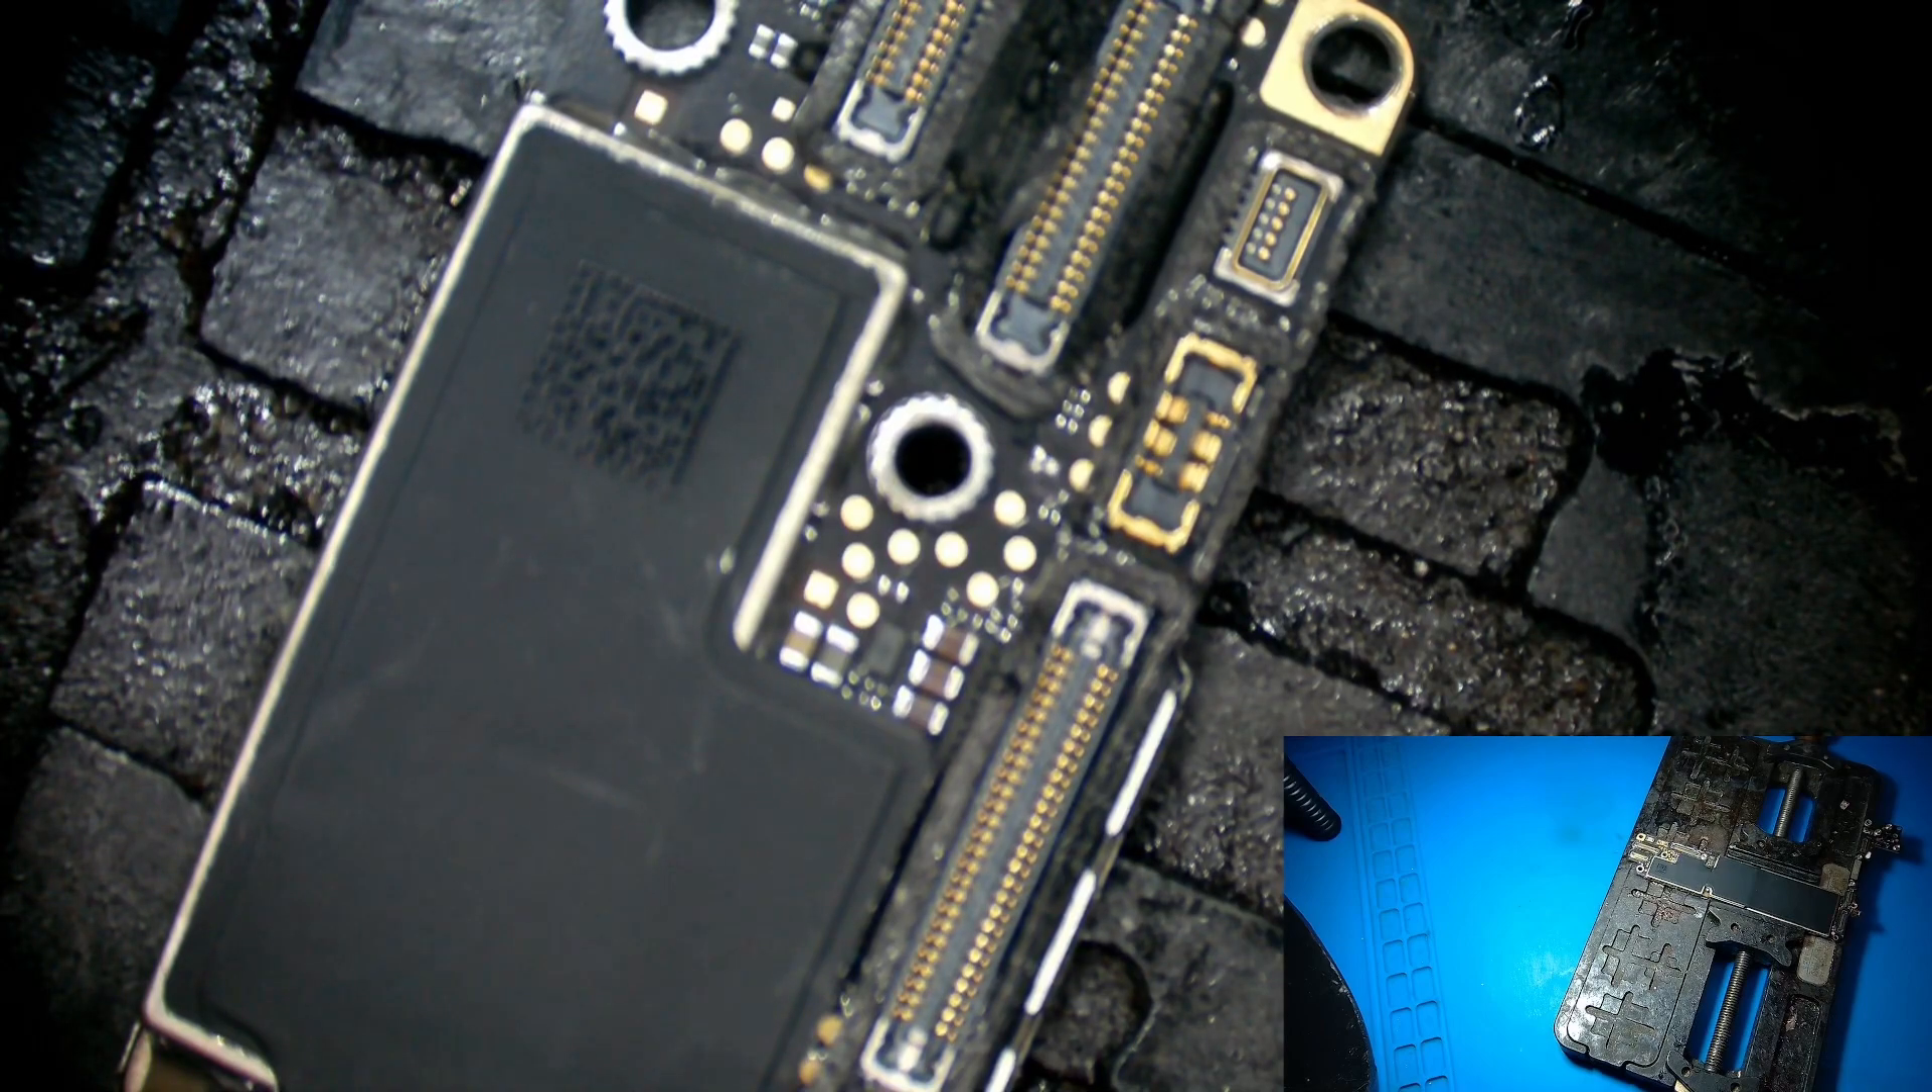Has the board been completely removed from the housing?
Yes.